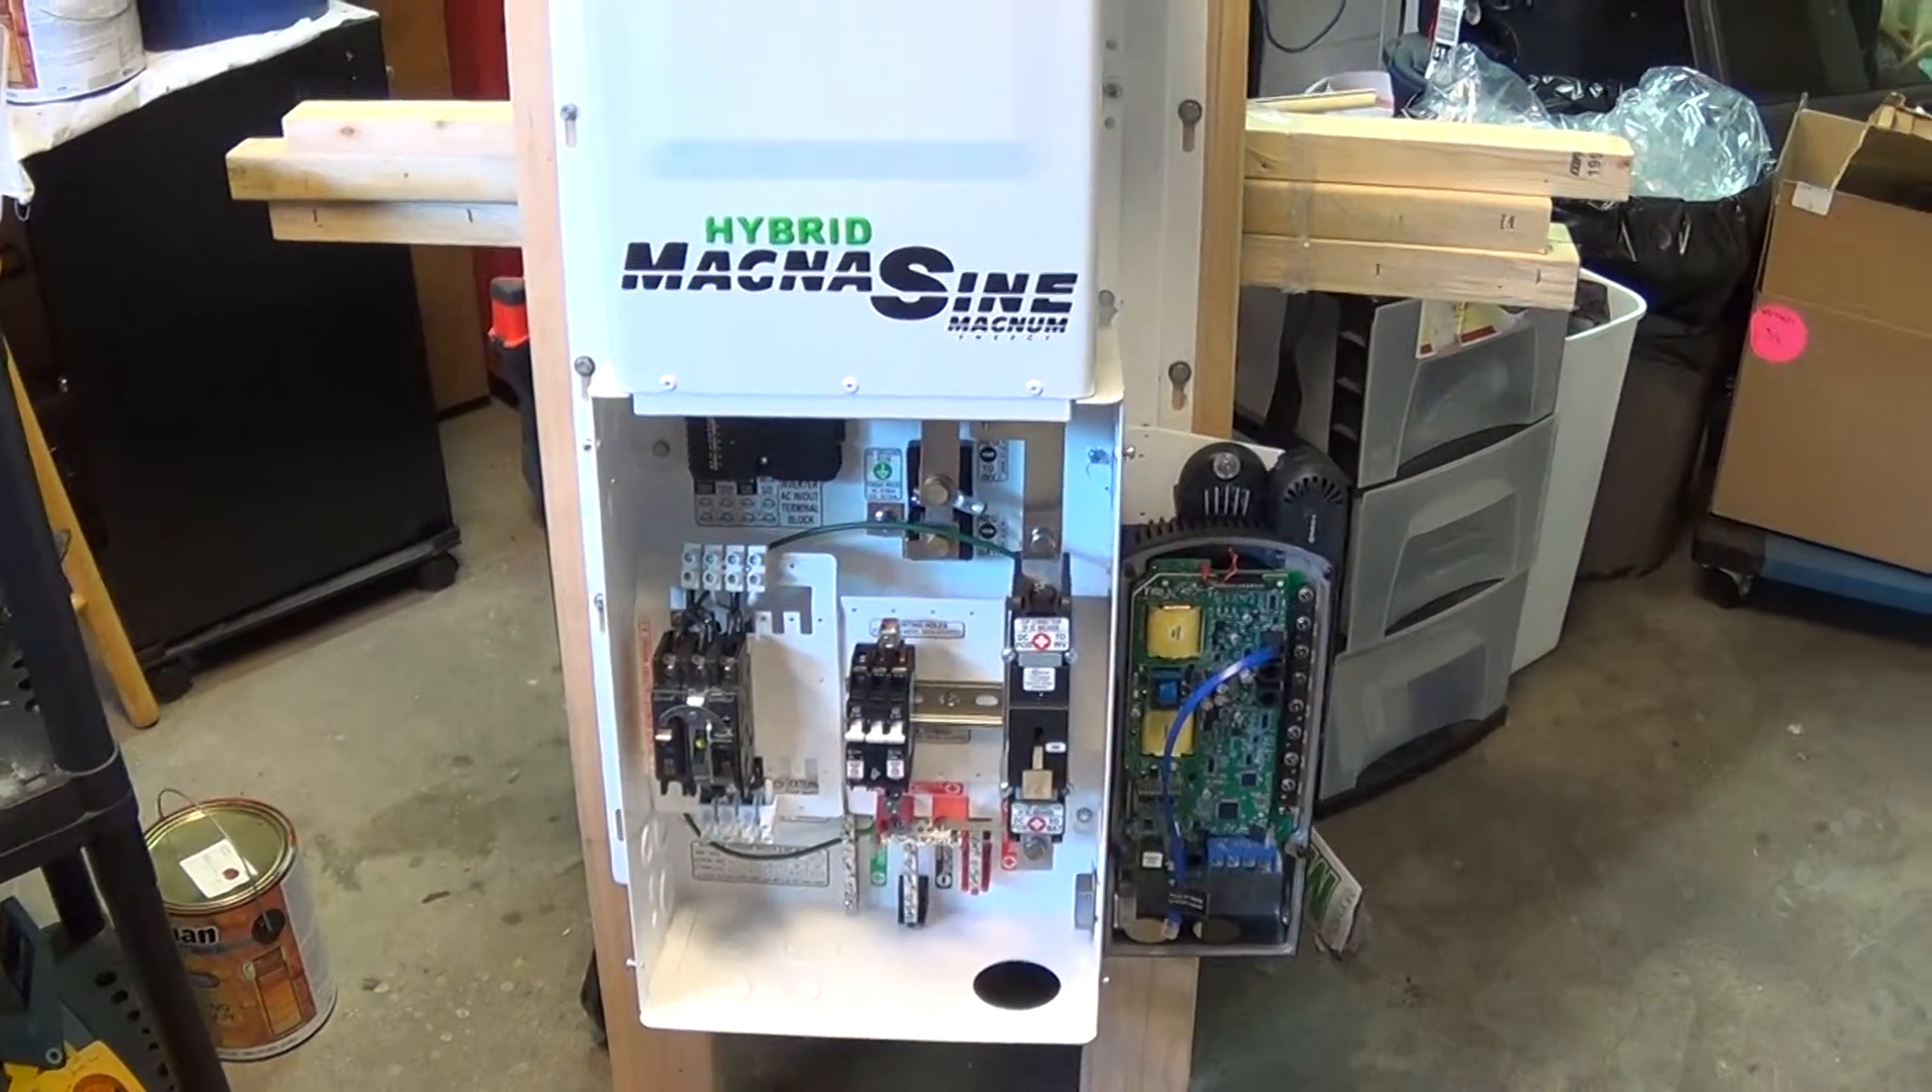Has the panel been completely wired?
No.